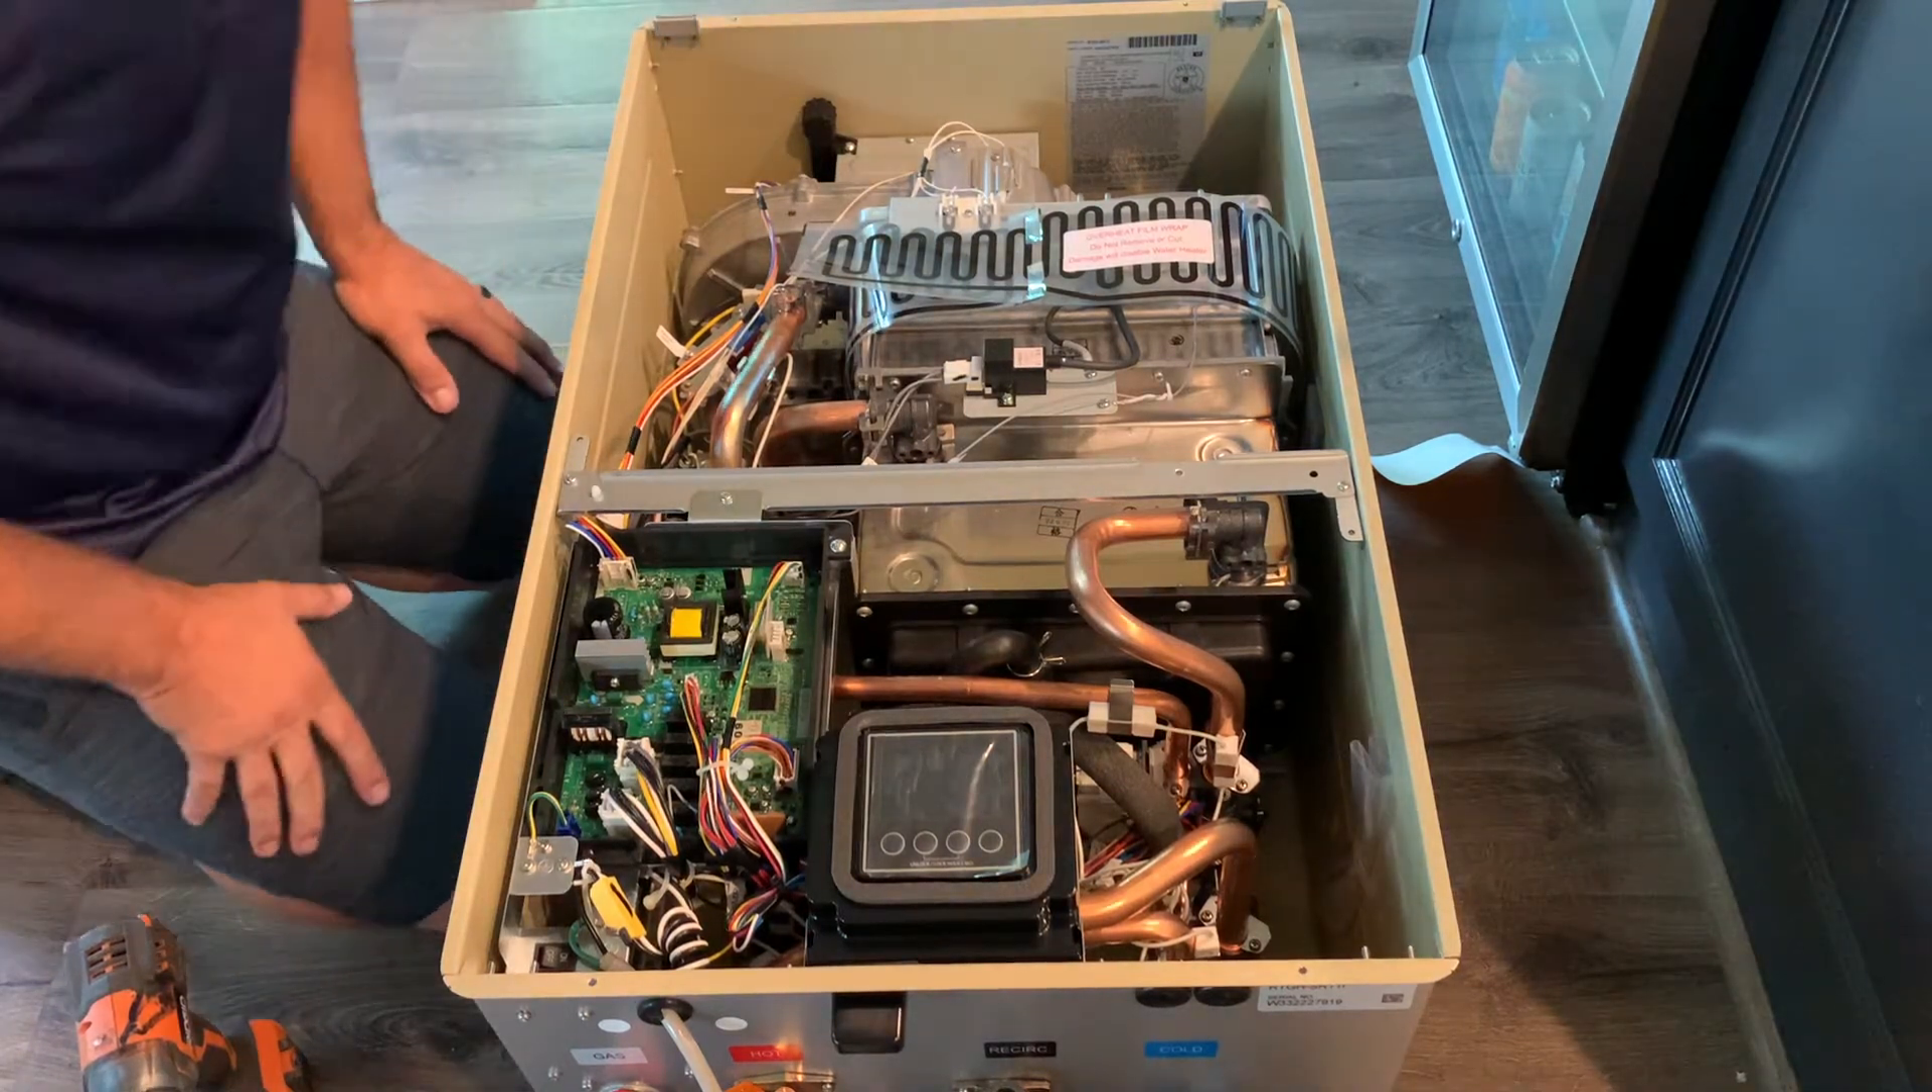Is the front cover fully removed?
Yes.